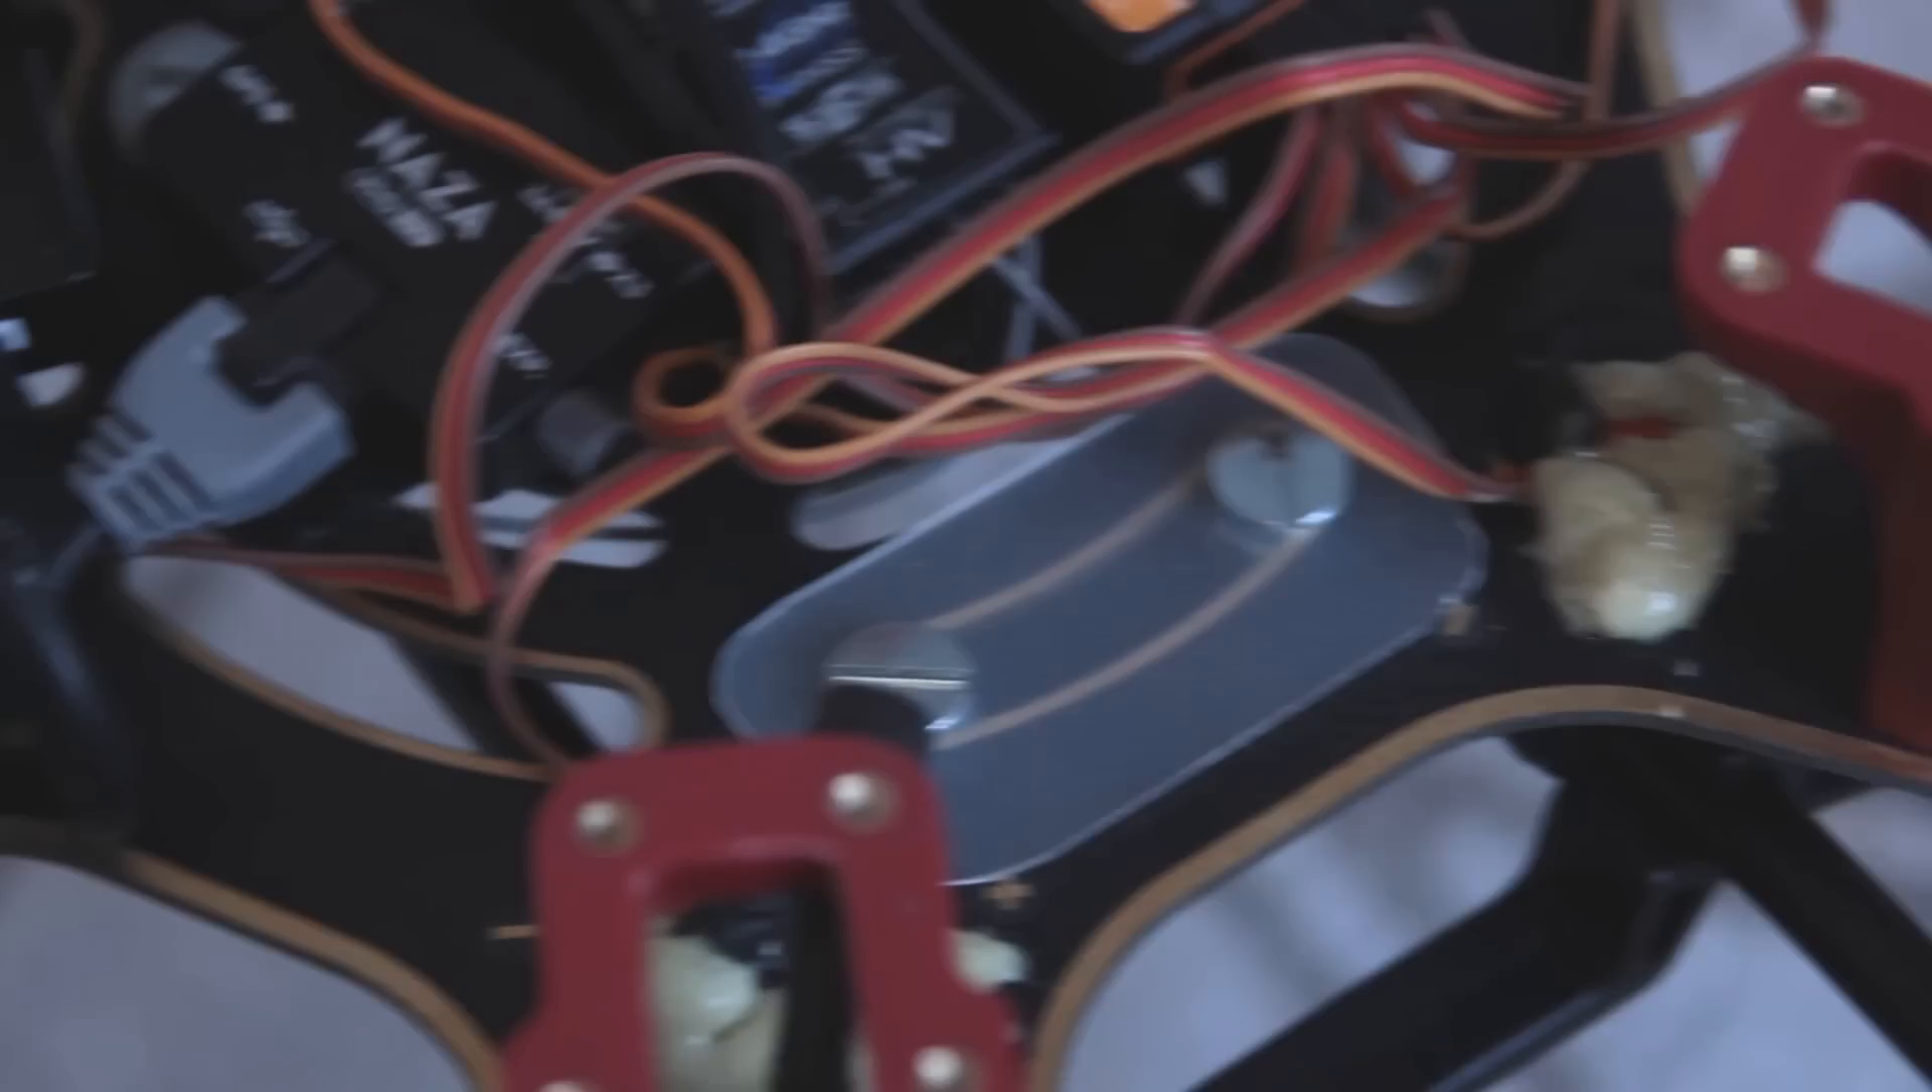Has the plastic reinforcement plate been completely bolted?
Yes.